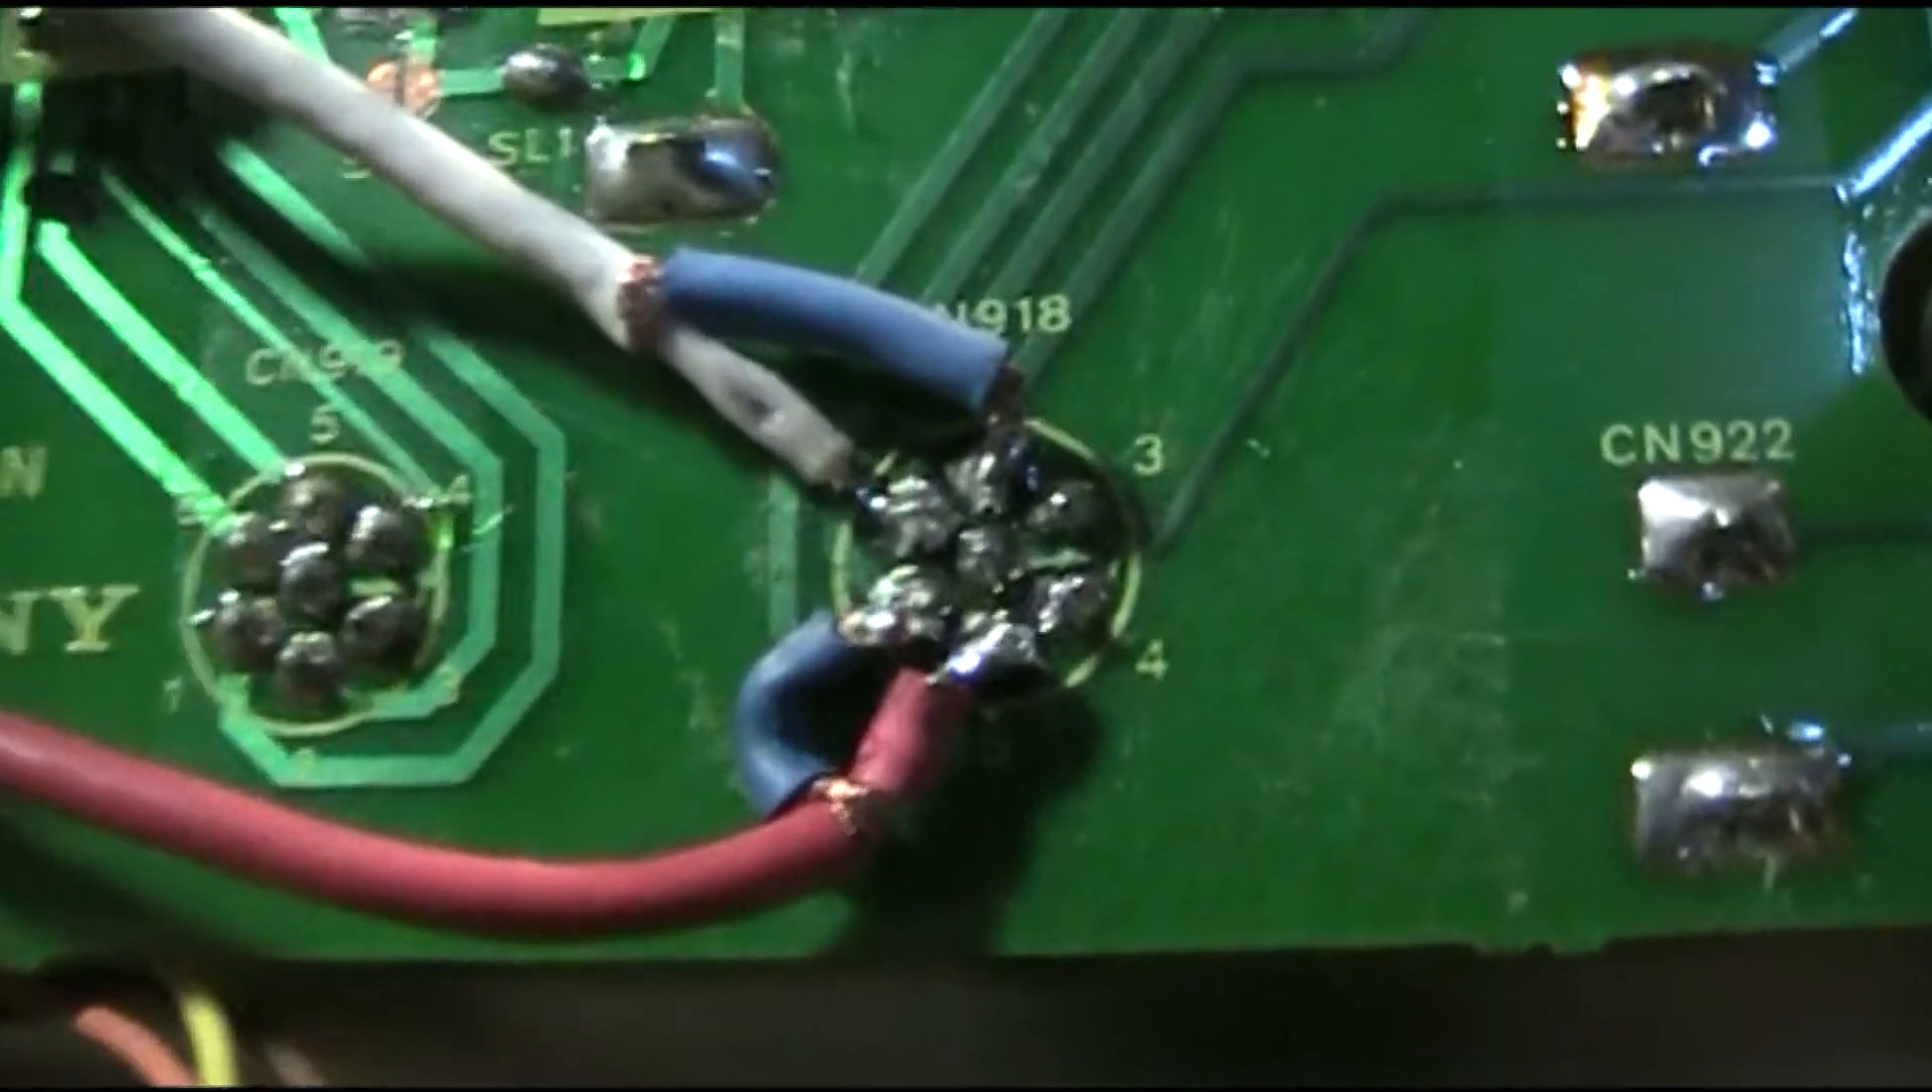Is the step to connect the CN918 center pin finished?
No.